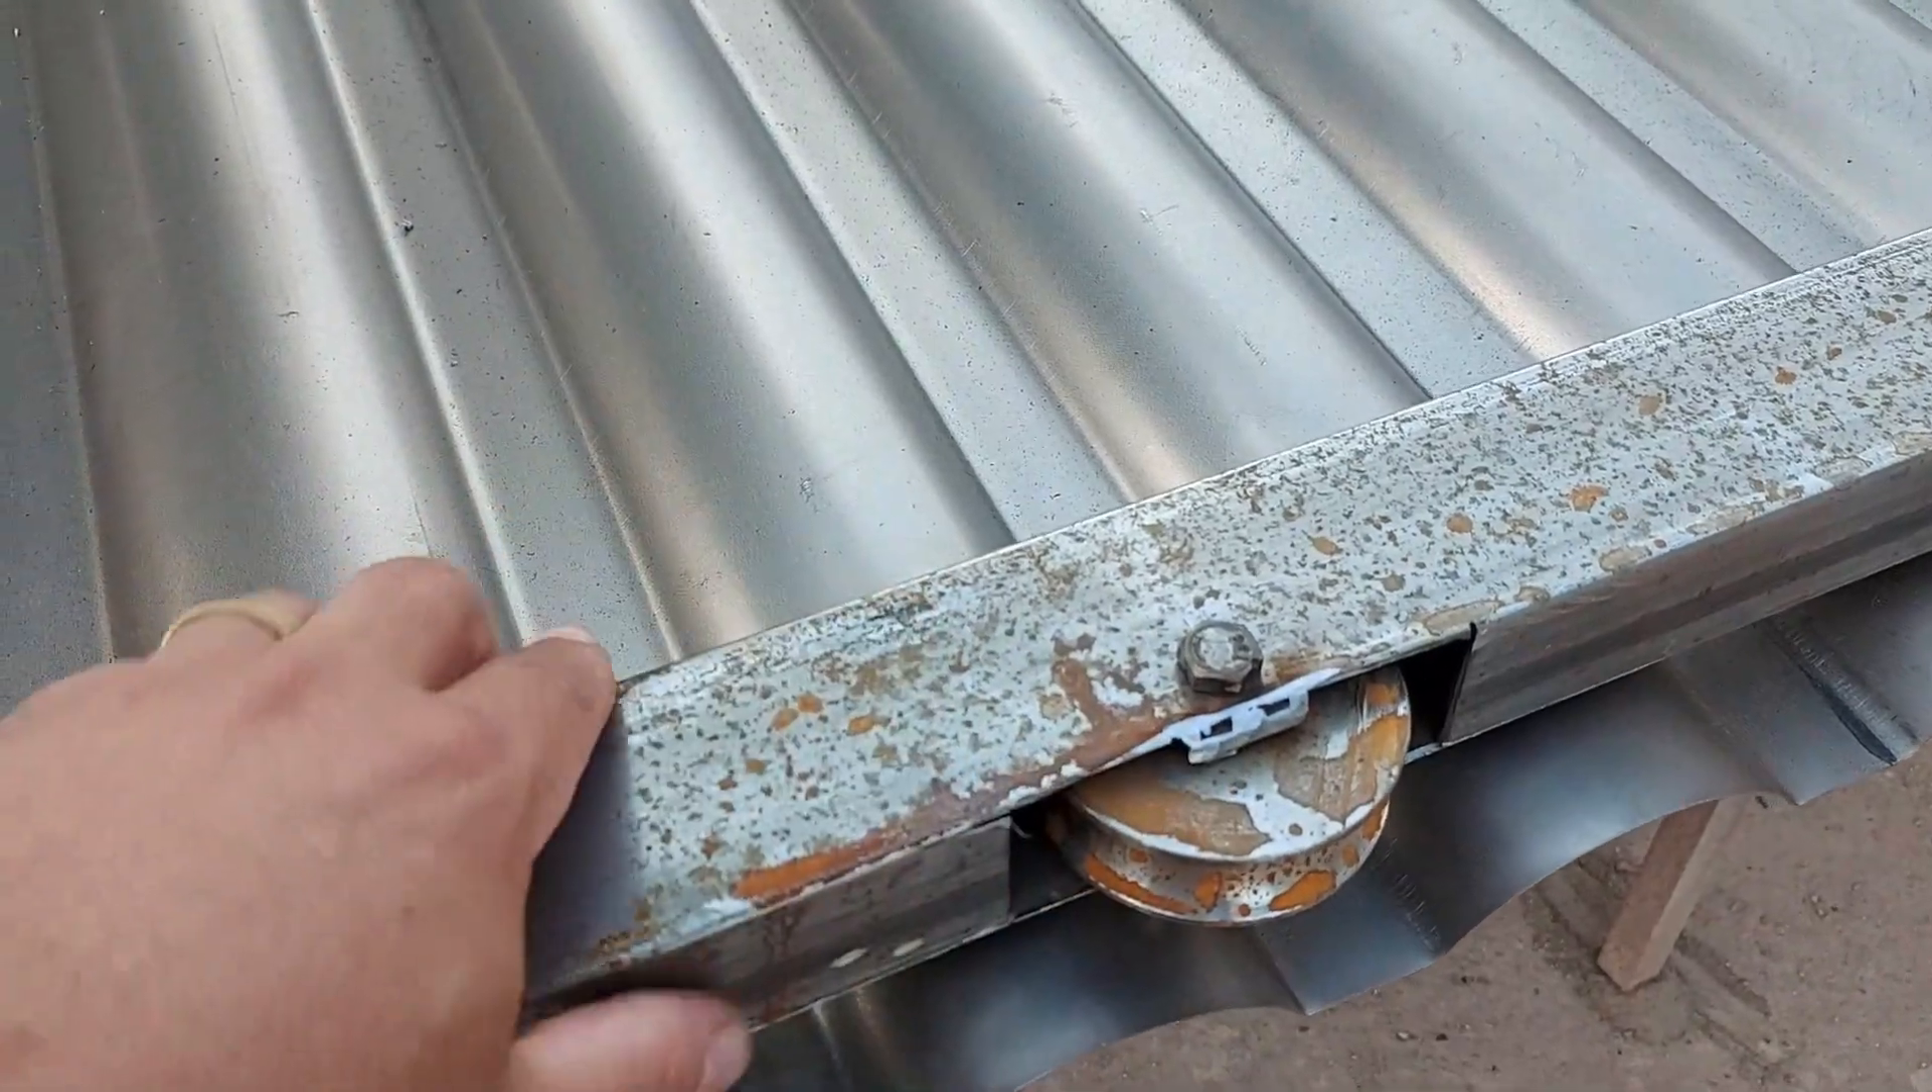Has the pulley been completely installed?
Yes.